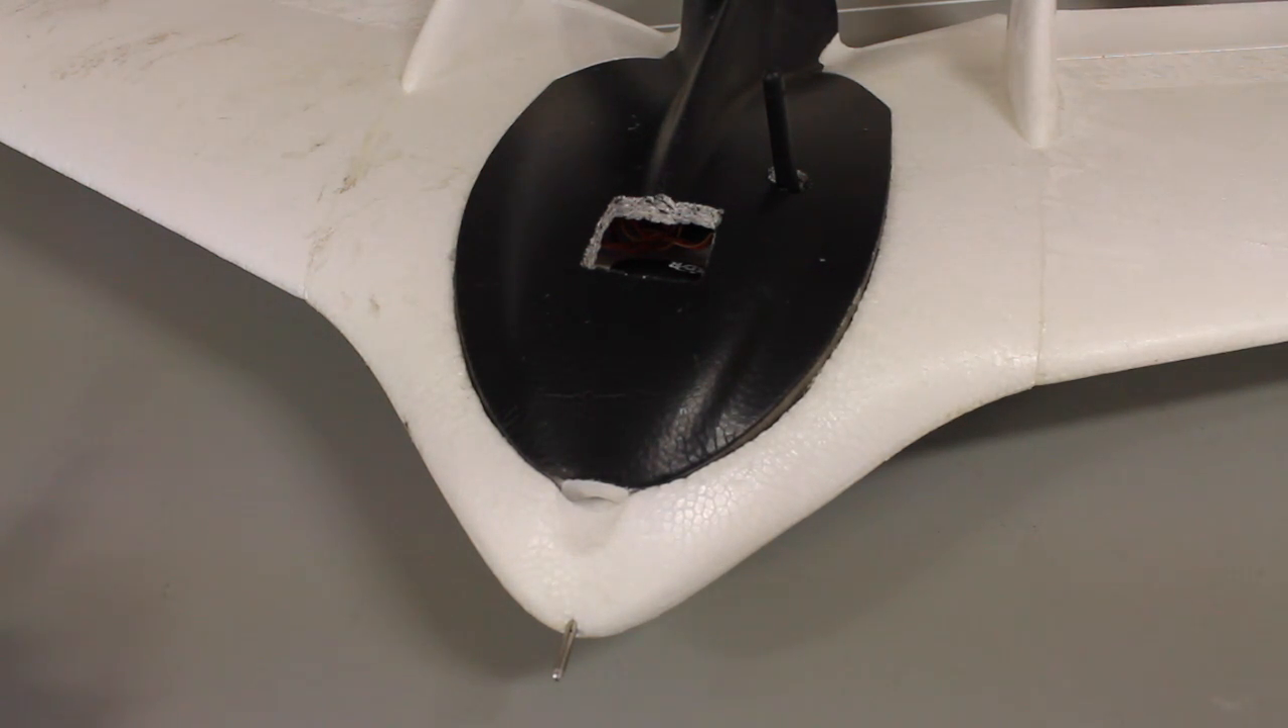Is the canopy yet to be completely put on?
No.